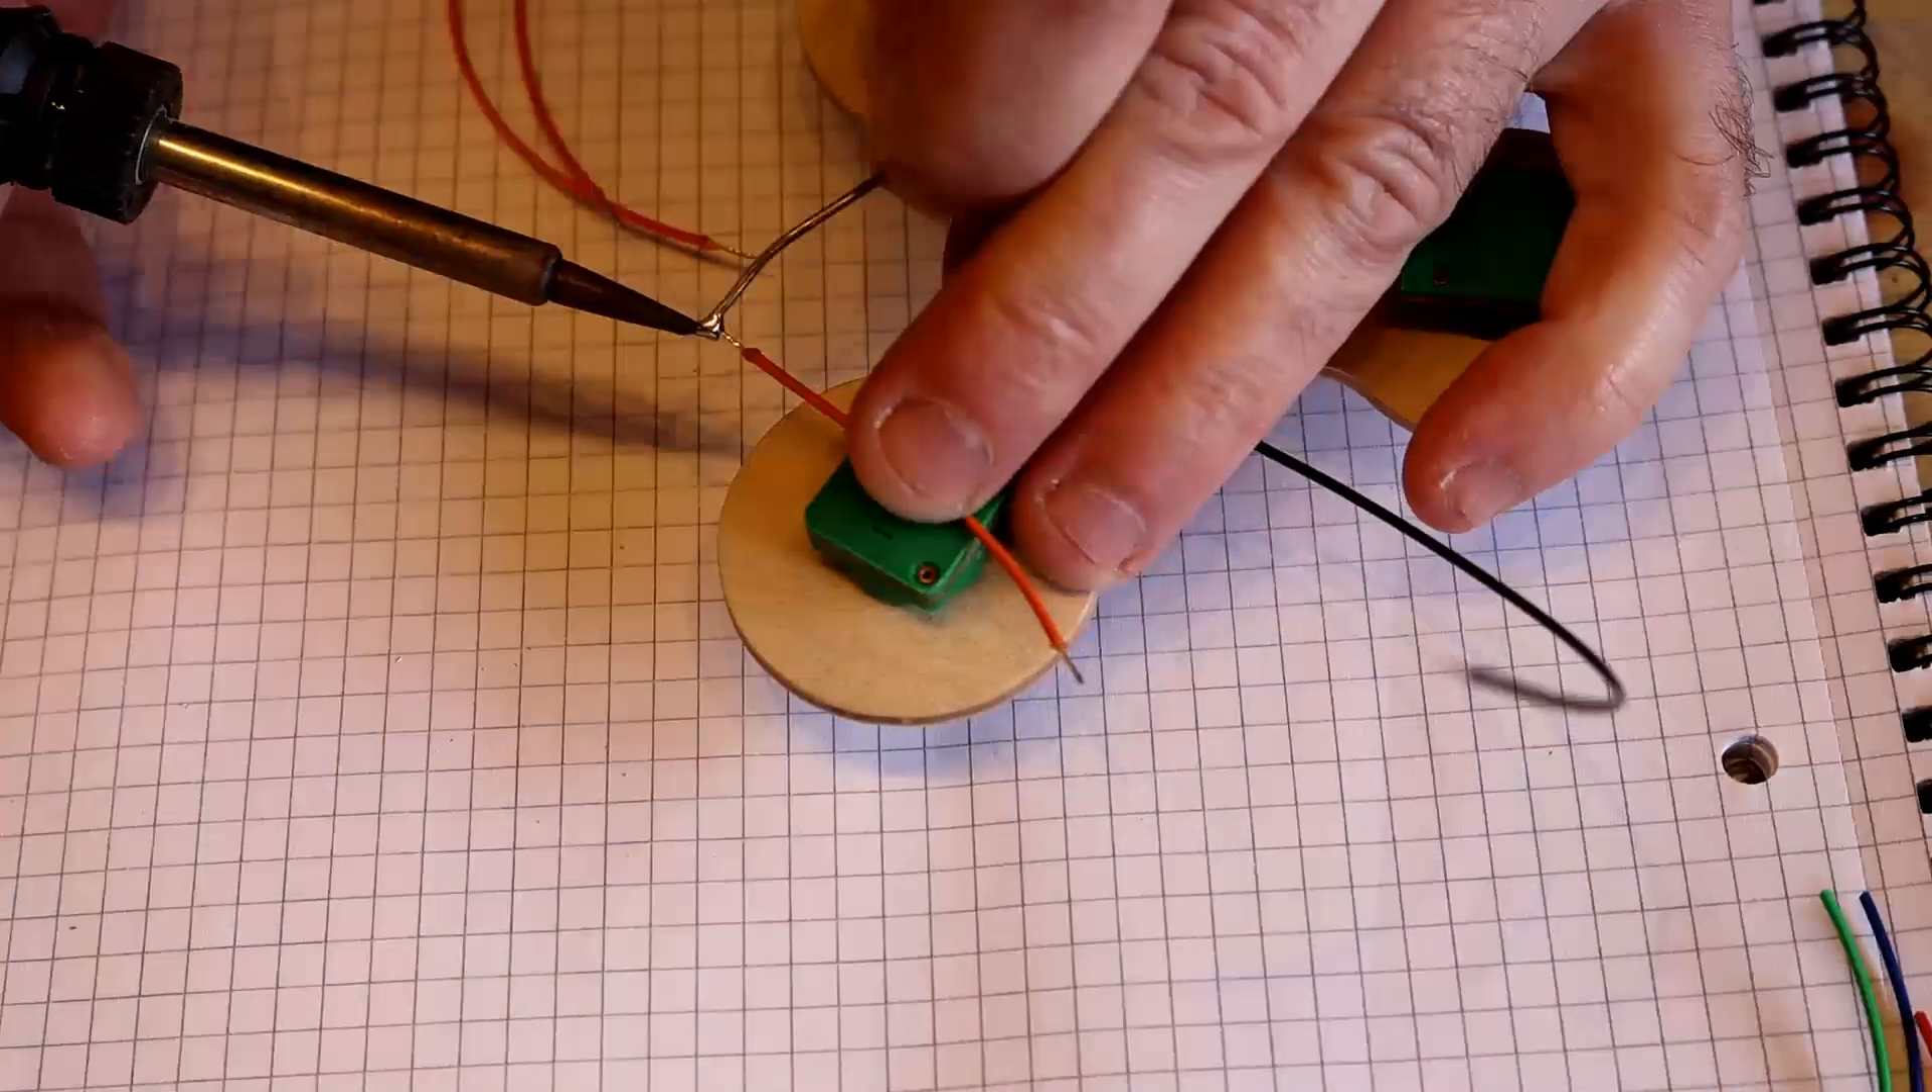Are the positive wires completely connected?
No.